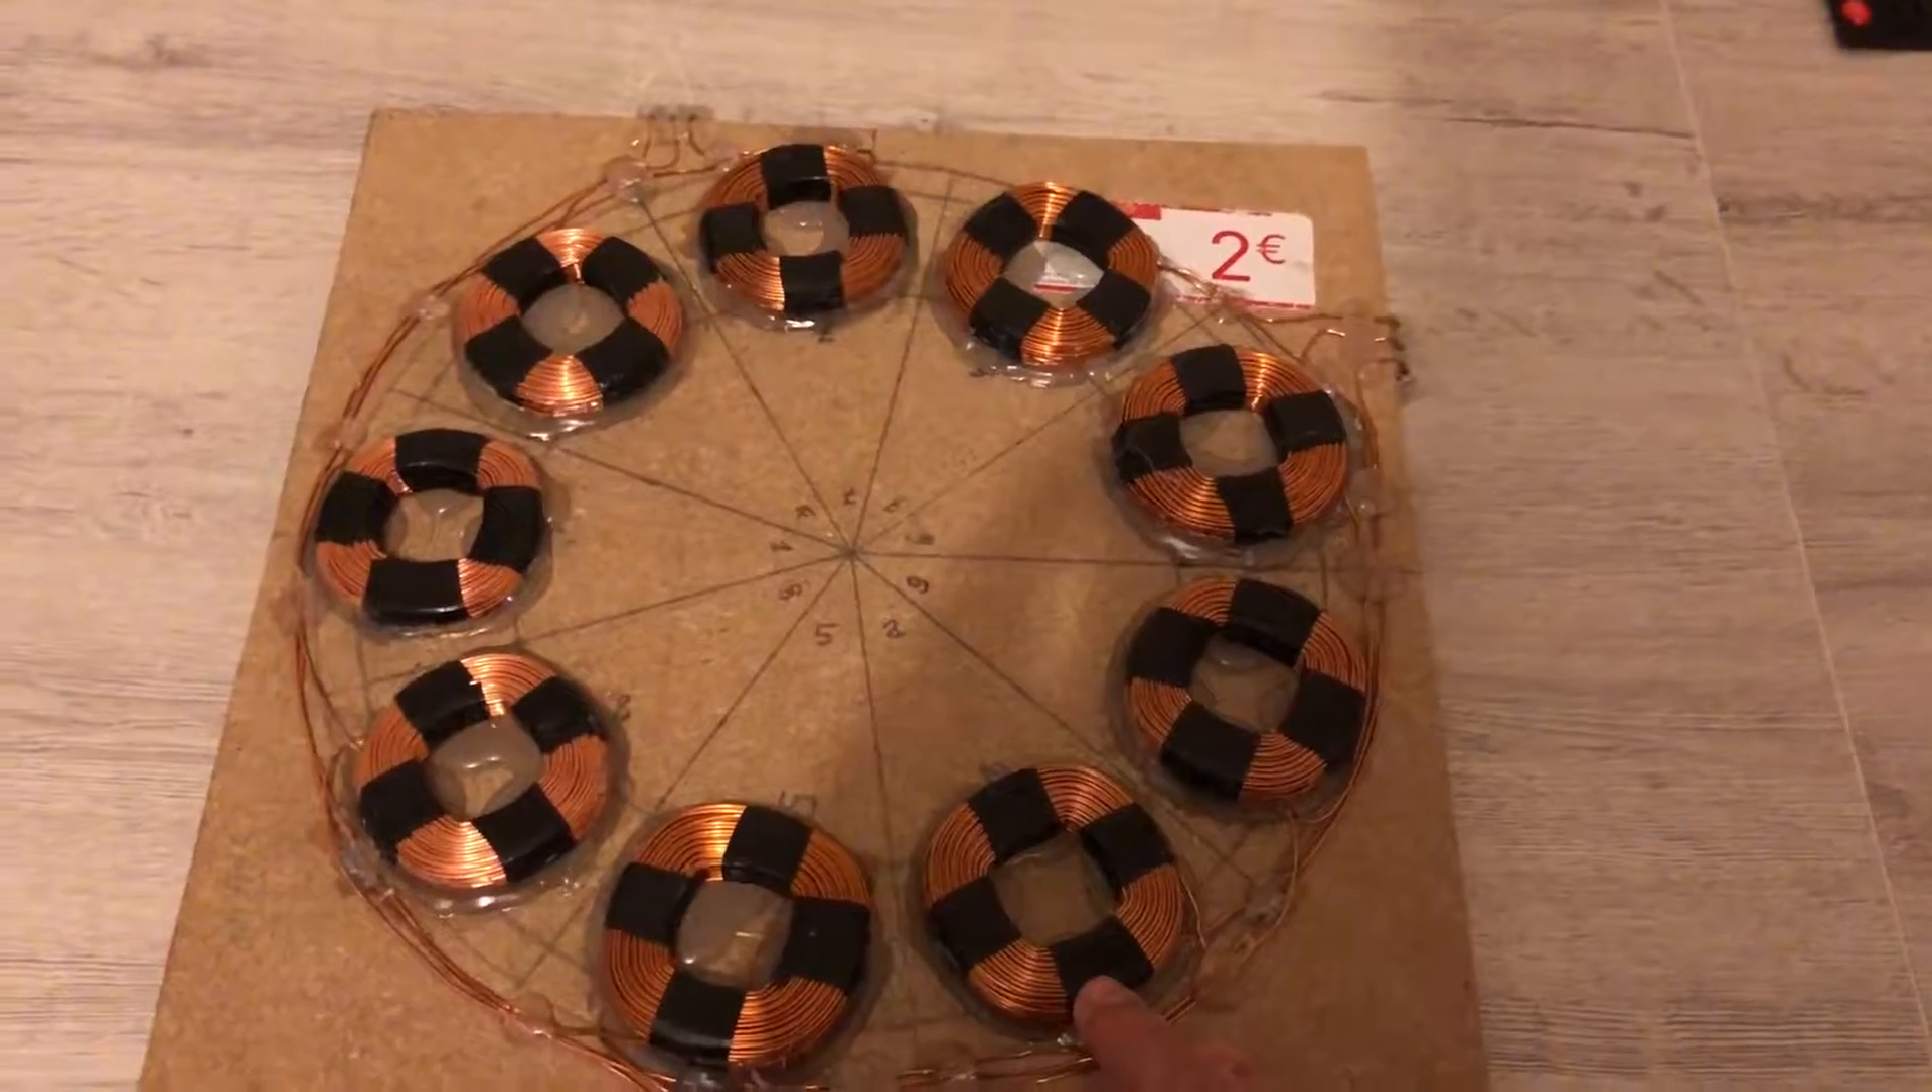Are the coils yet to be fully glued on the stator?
No.